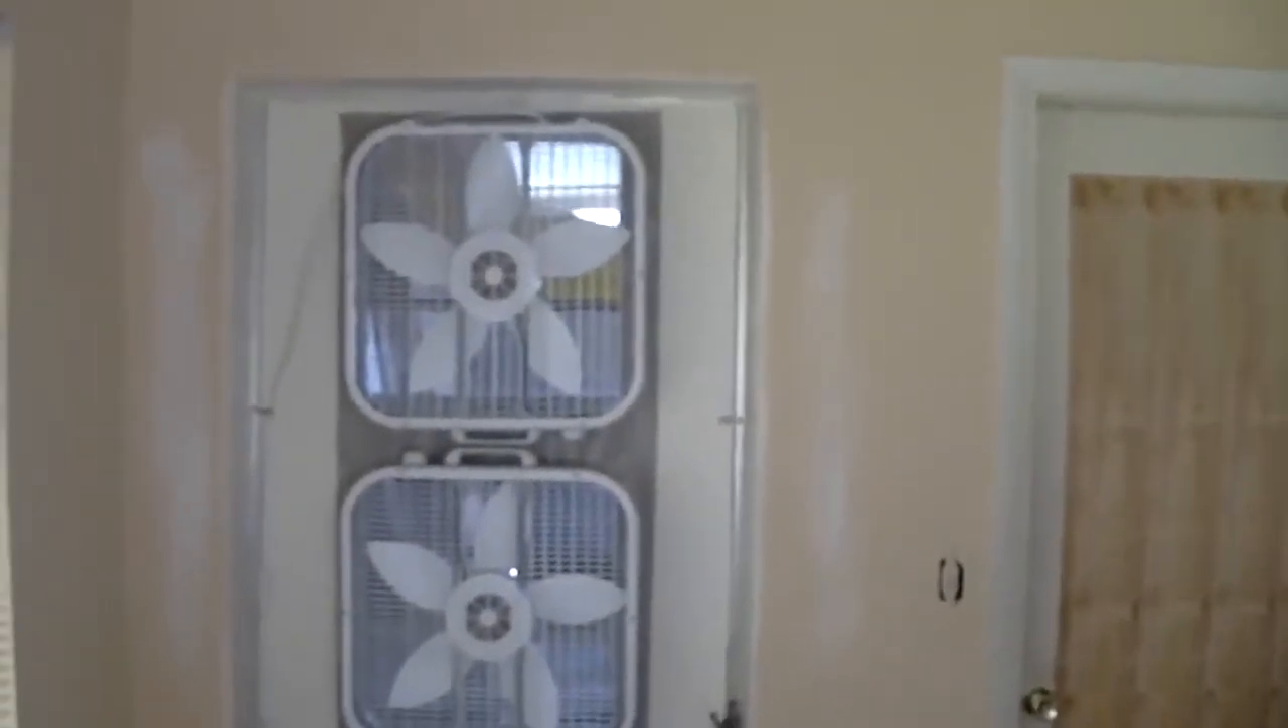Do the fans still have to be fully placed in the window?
No.